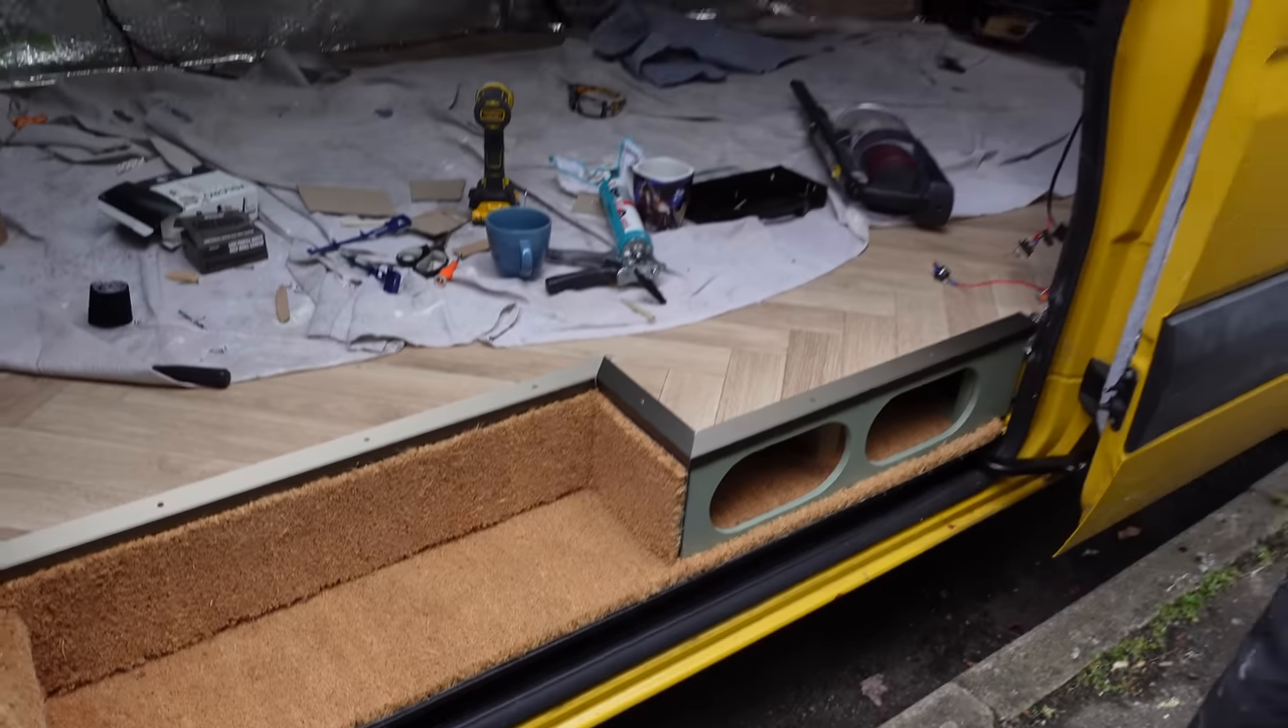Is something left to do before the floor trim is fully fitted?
No.